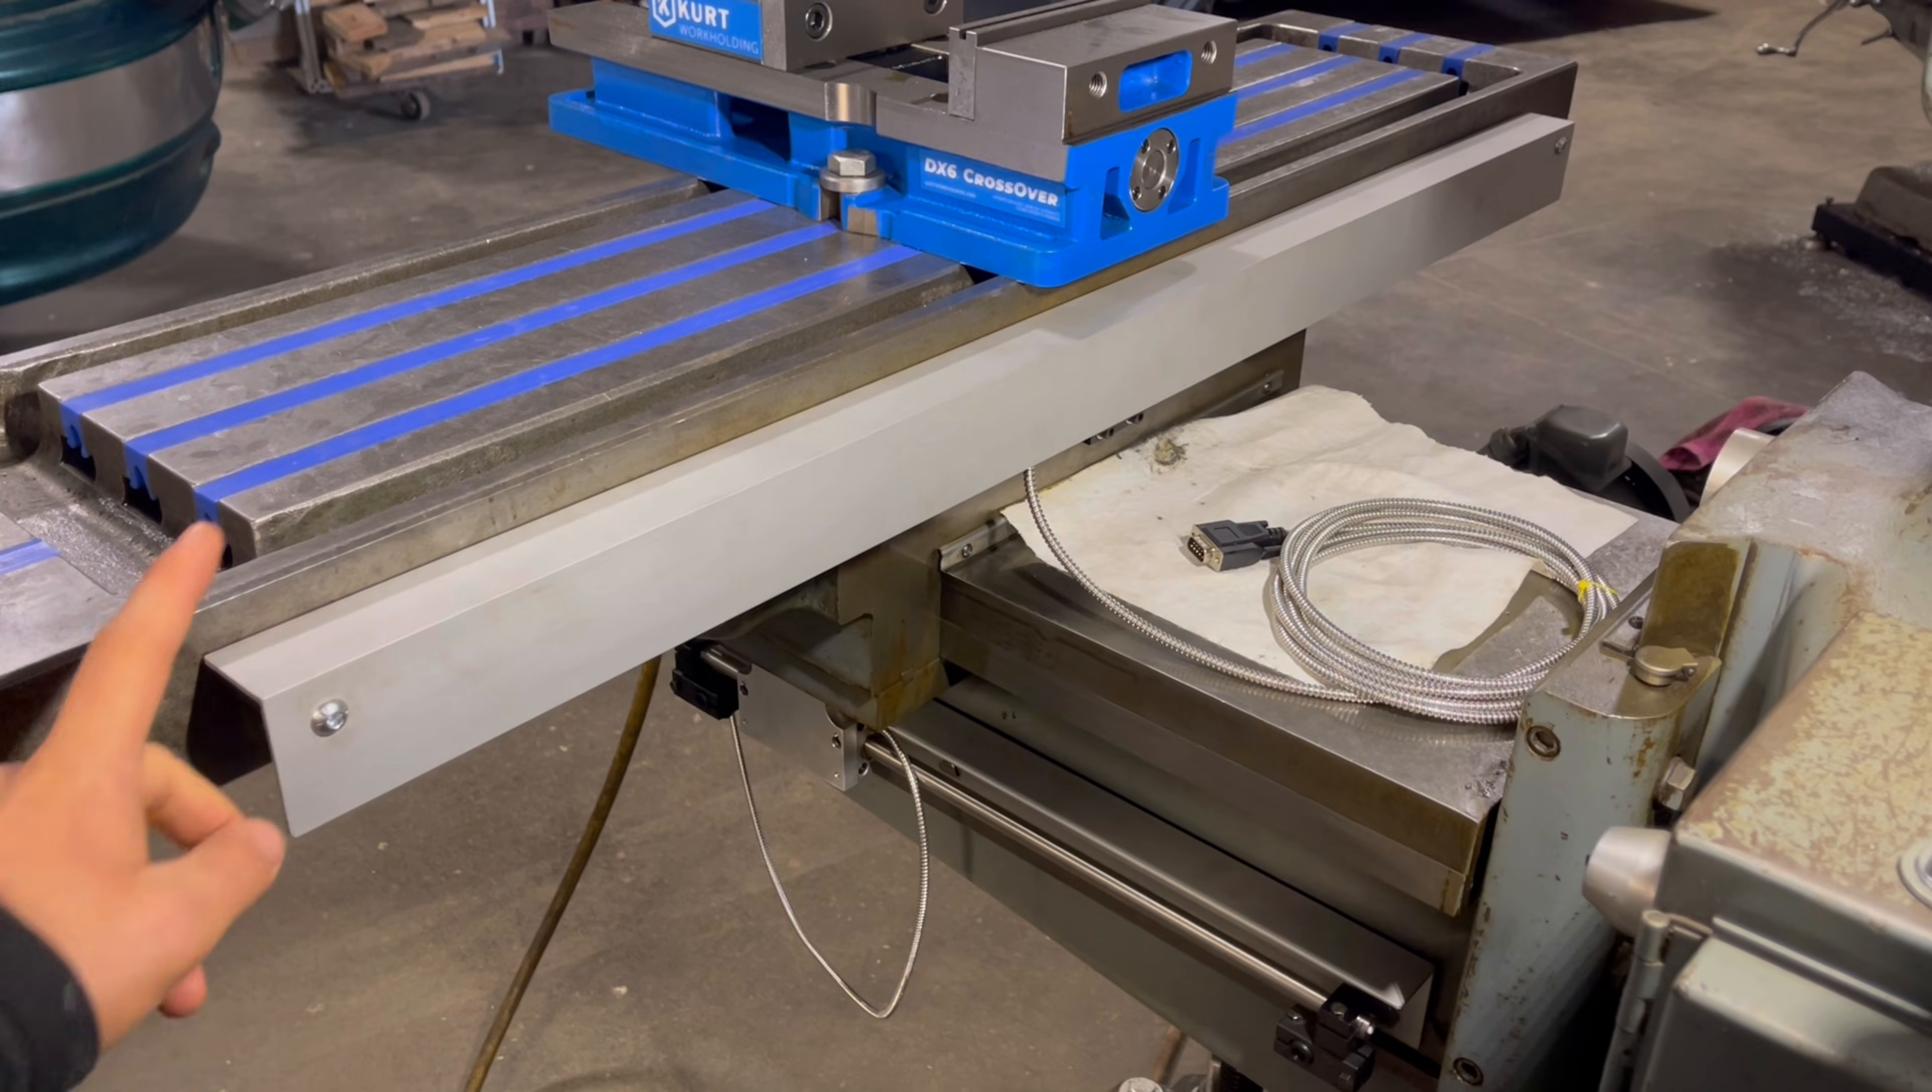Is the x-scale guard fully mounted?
Yes.